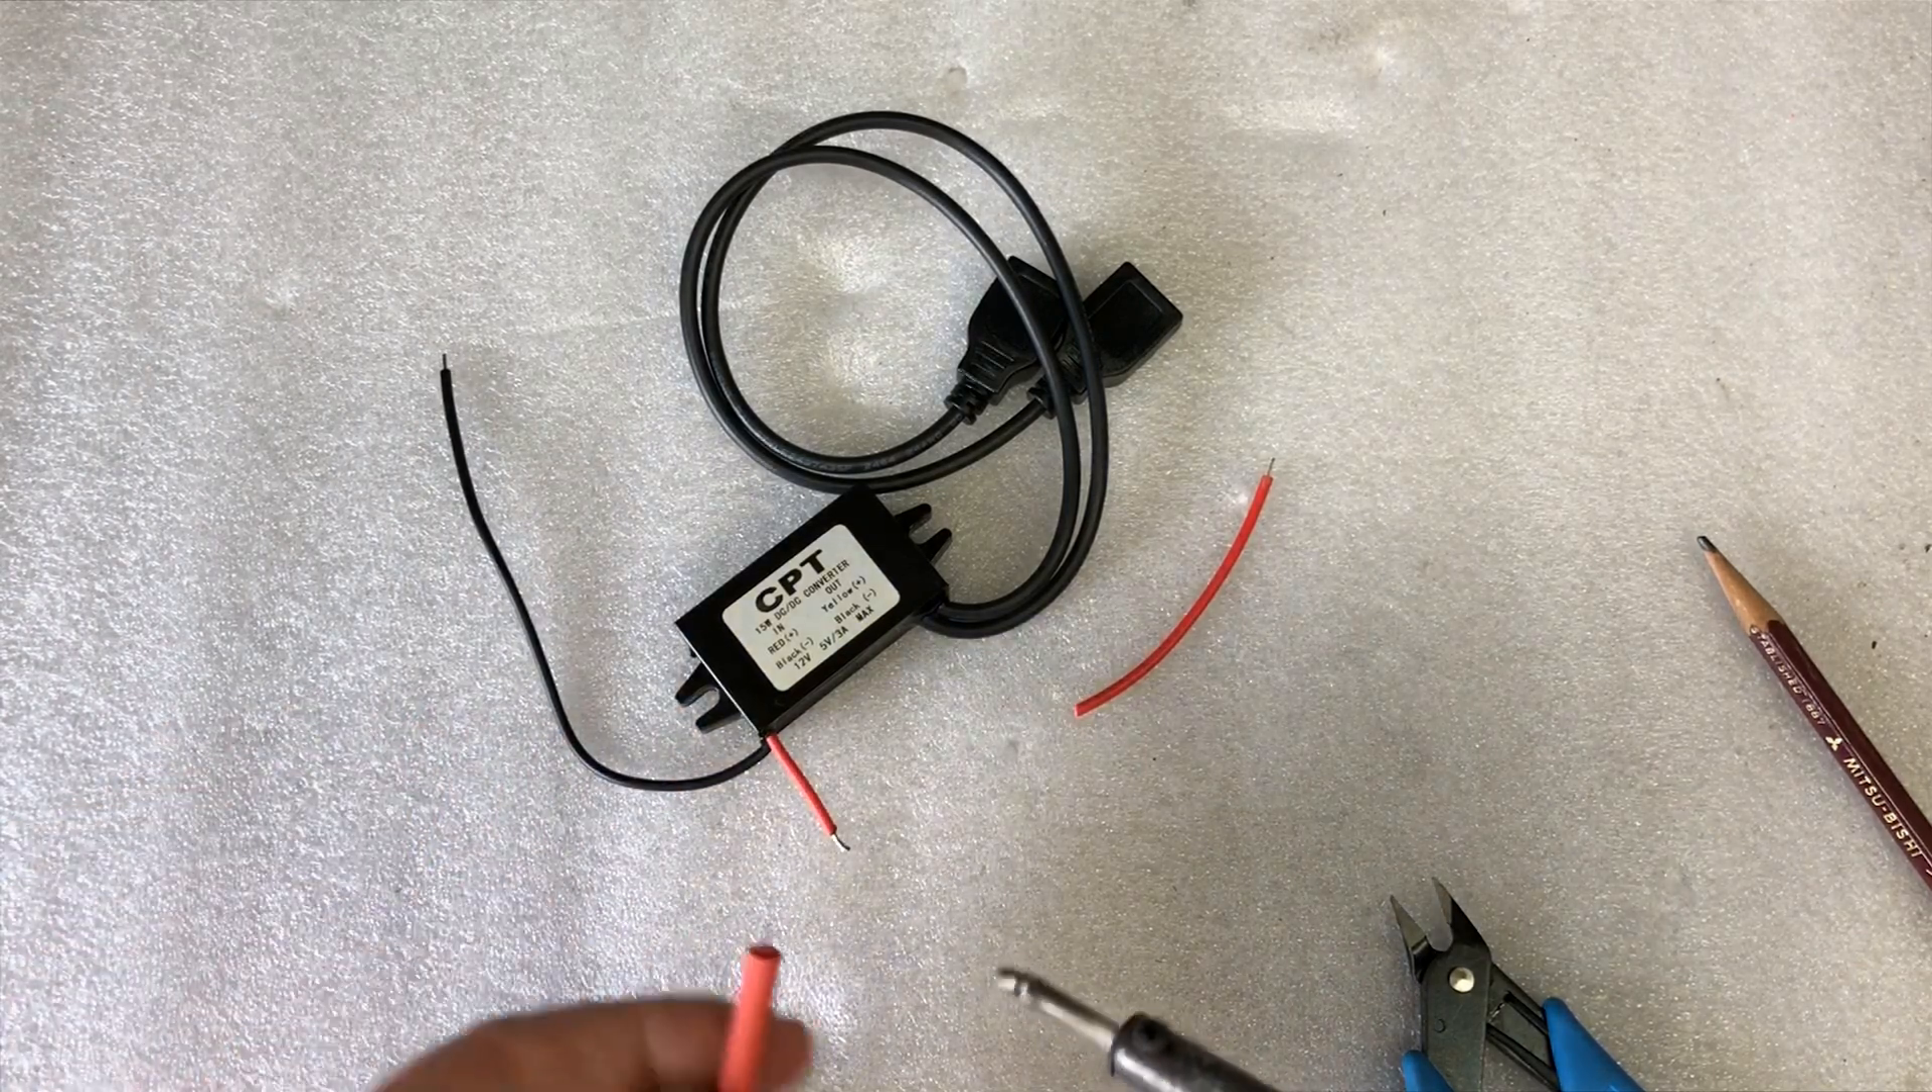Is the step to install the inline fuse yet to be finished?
Yes.